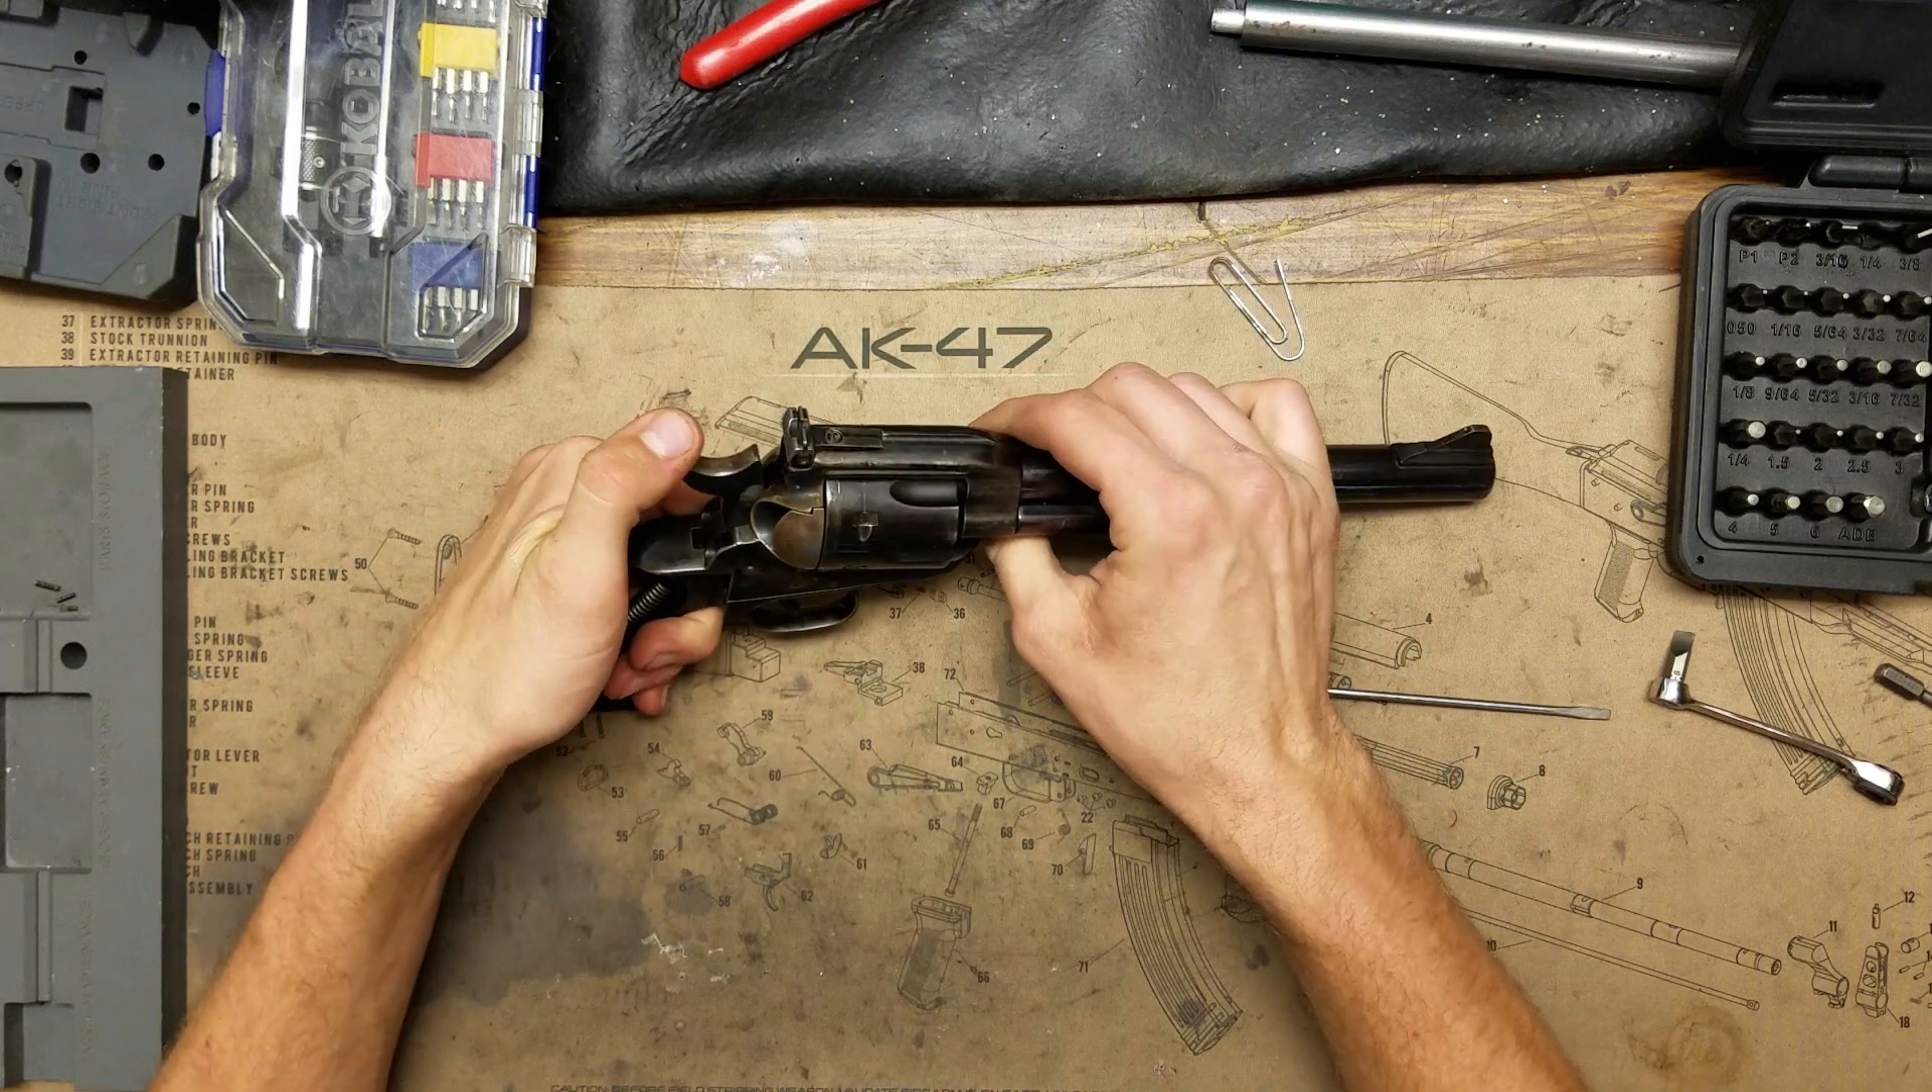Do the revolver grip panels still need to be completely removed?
No.